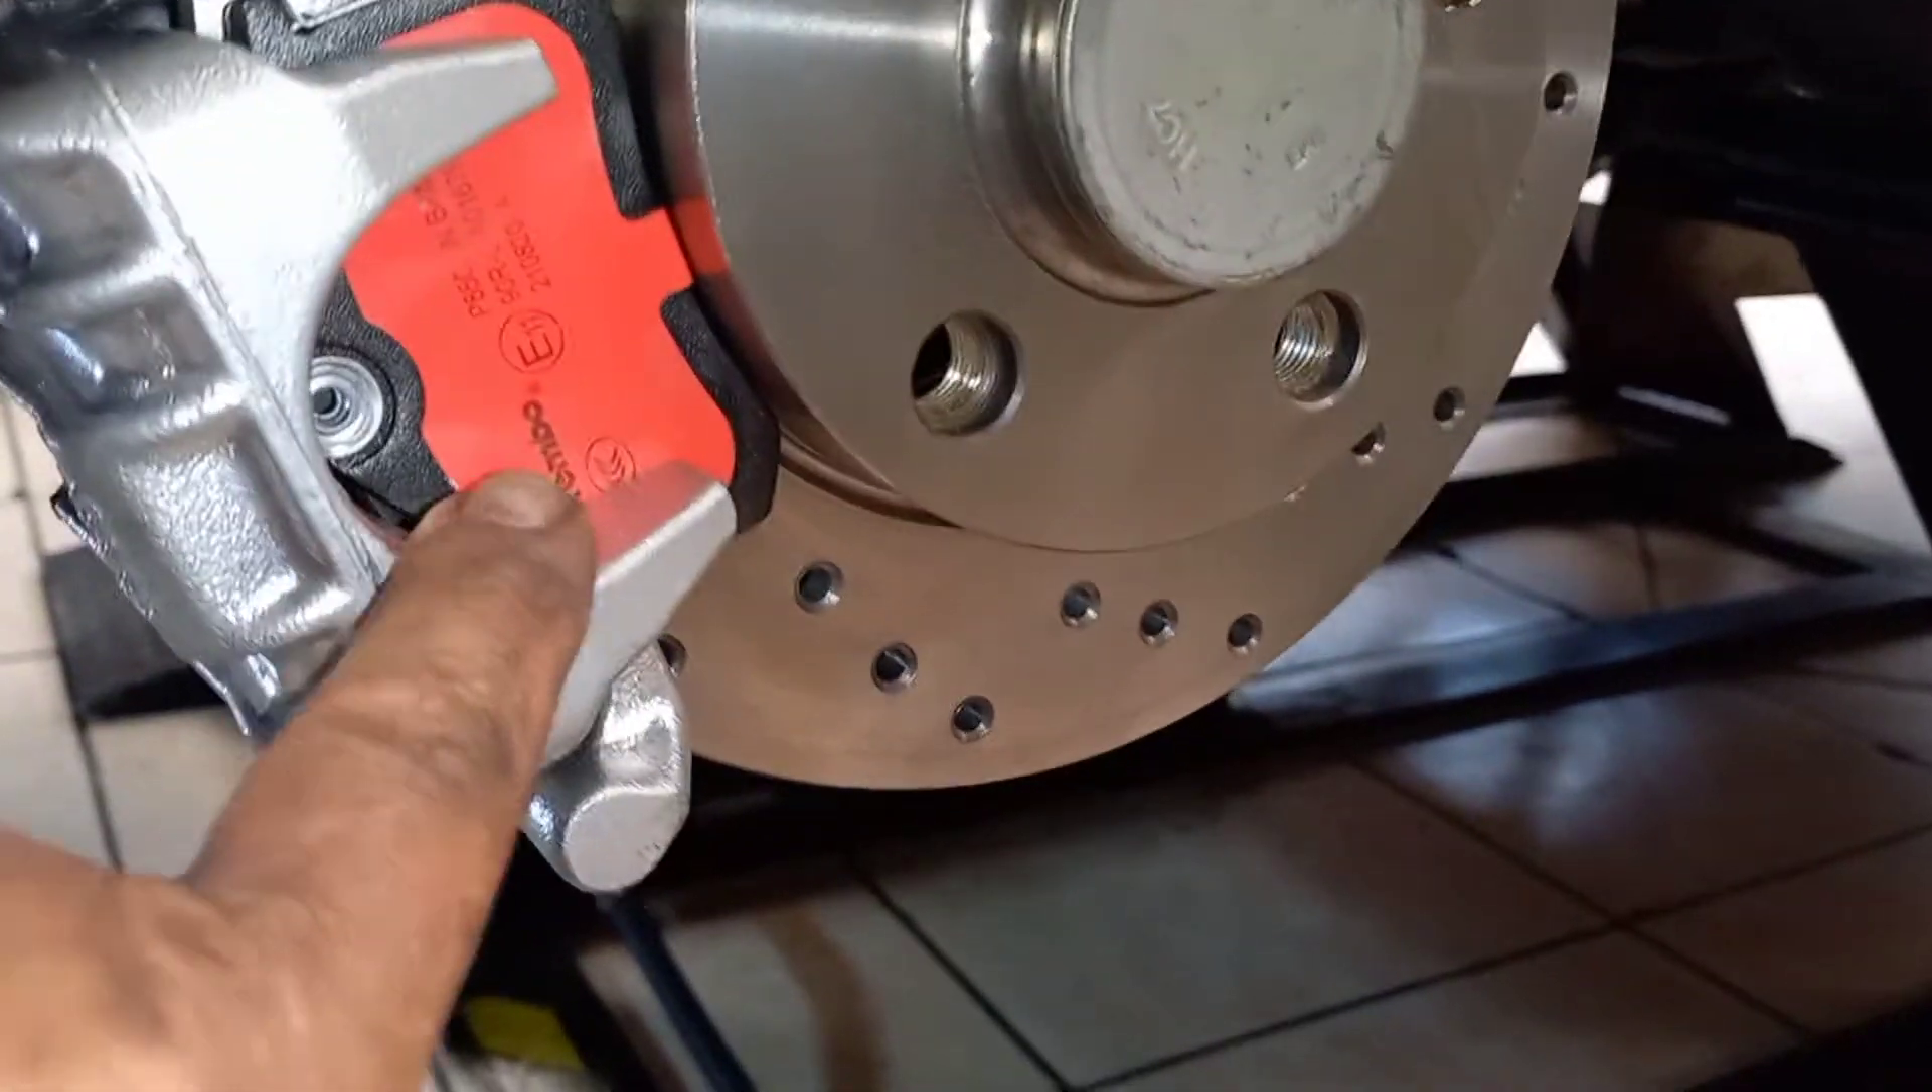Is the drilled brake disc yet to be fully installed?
No.